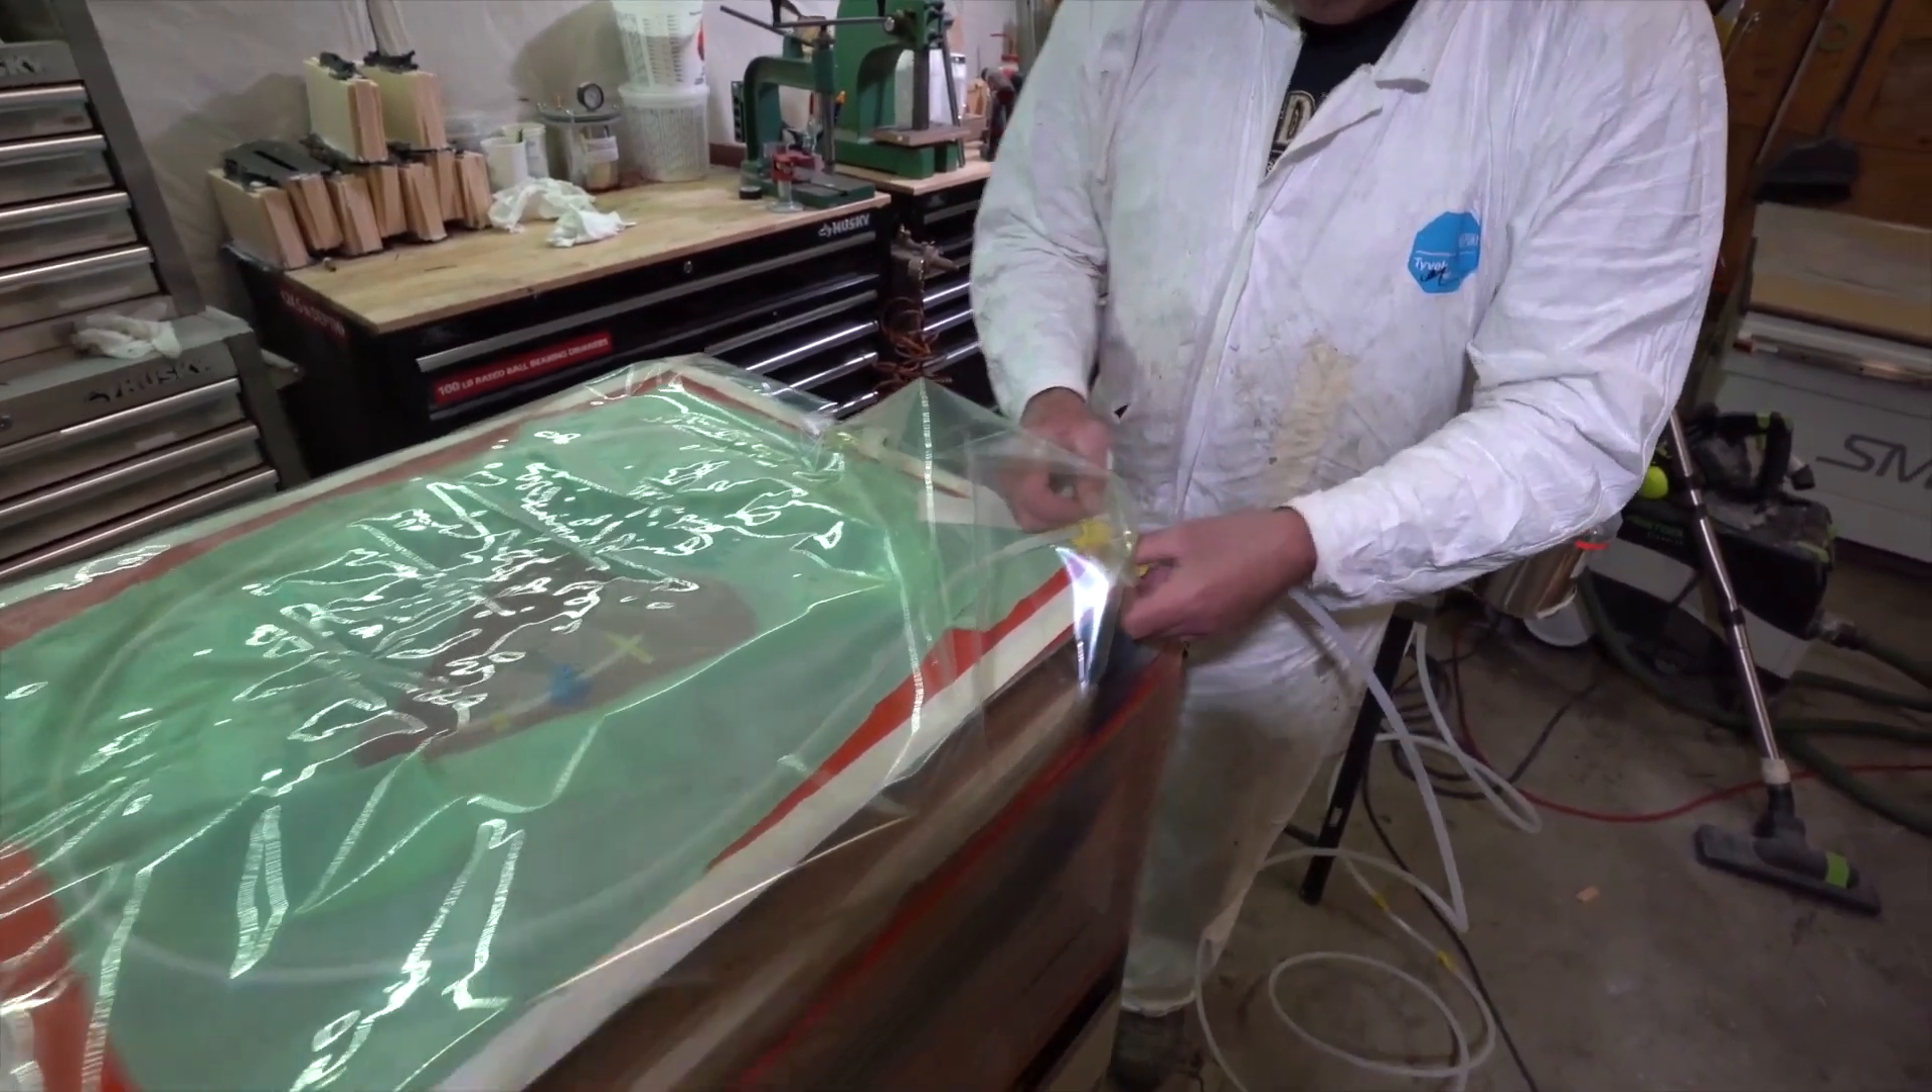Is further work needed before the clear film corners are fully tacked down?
Yes.